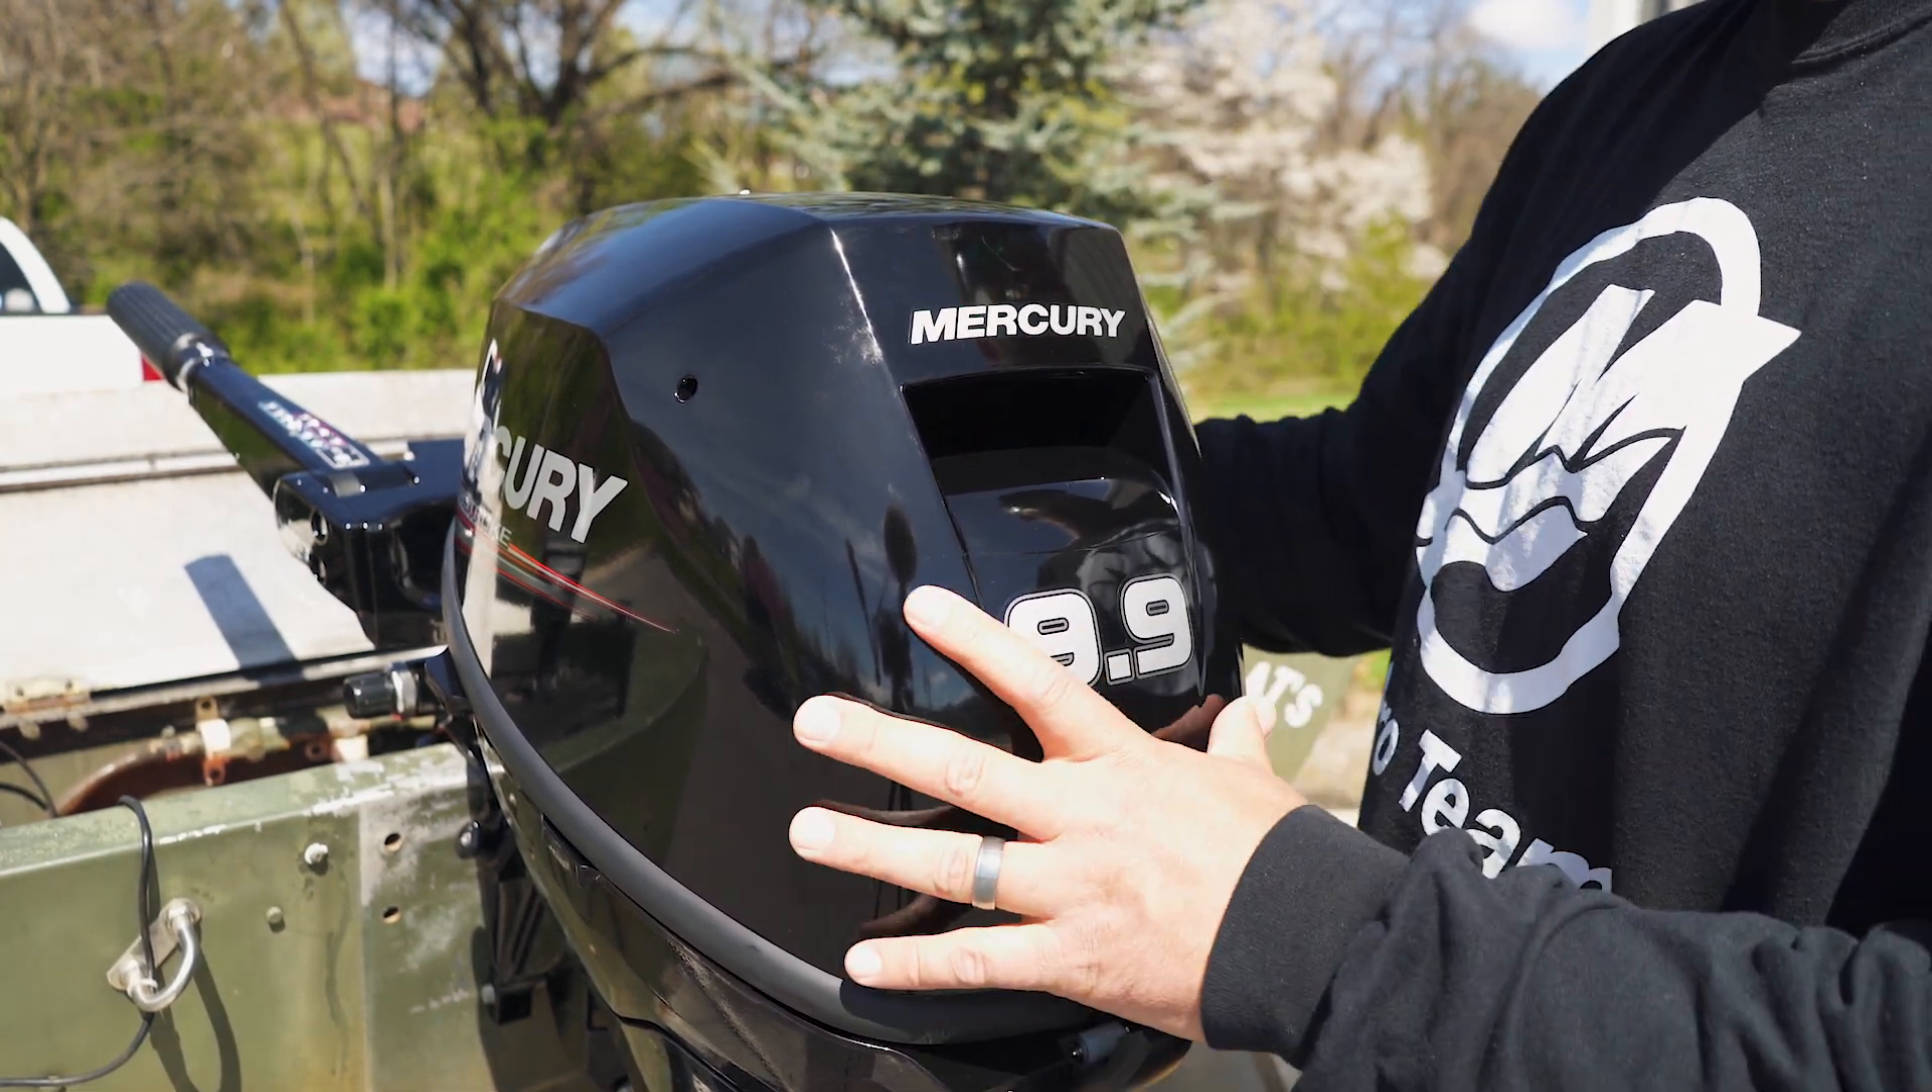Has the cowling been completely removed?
No.